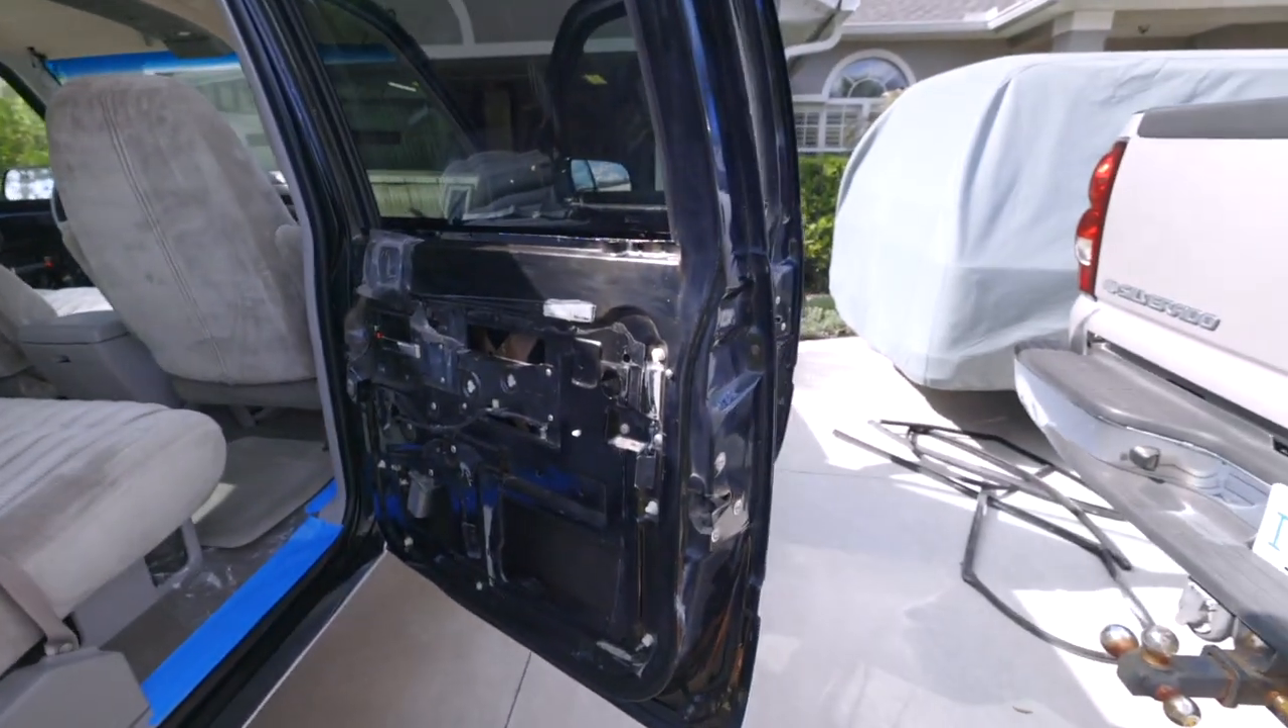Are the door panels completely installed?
No.